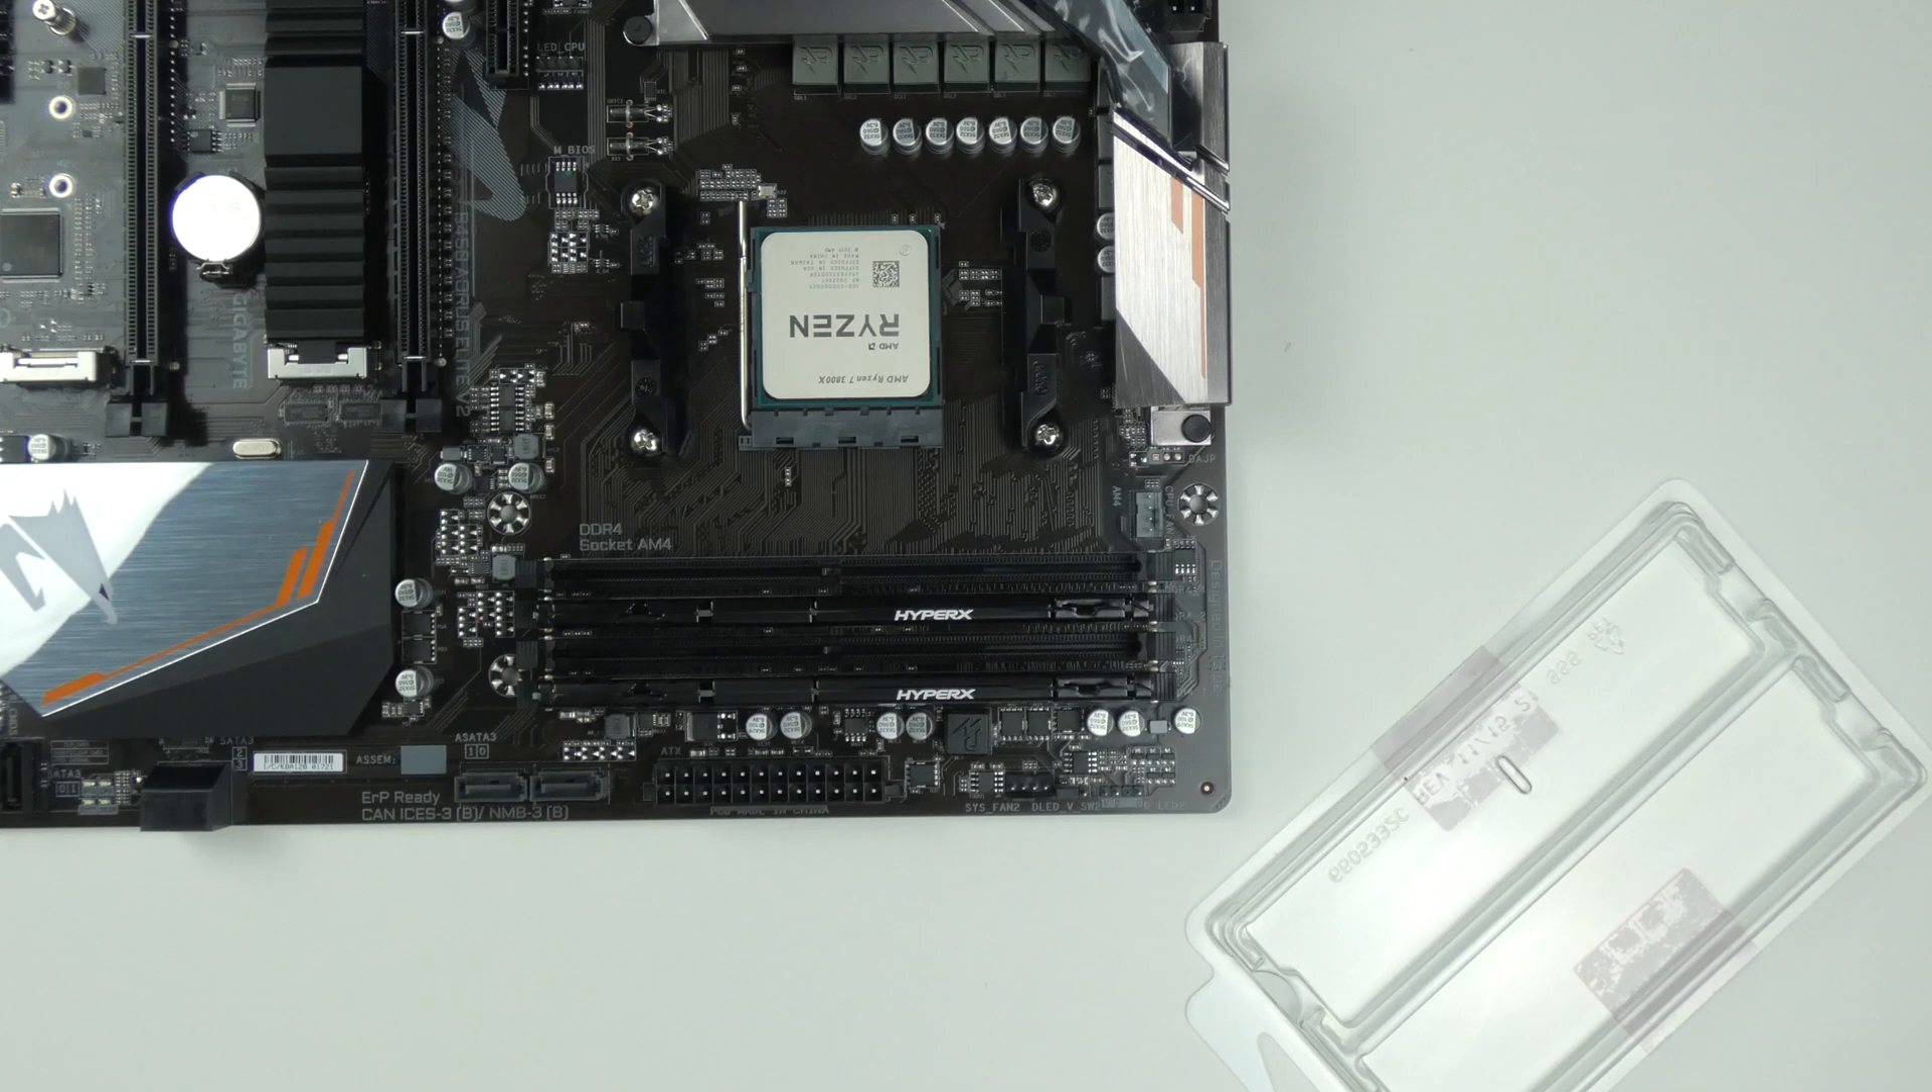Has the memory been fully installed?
Yes.